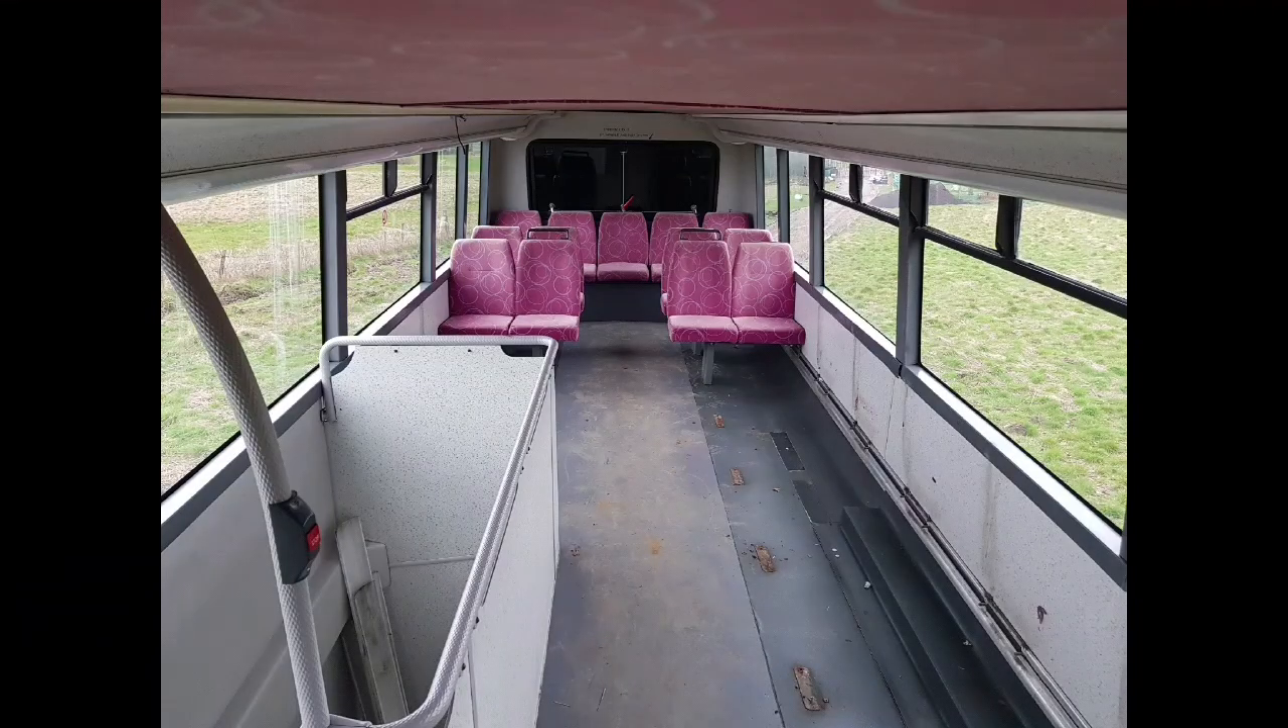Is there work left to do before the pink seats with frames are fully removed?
Yes.